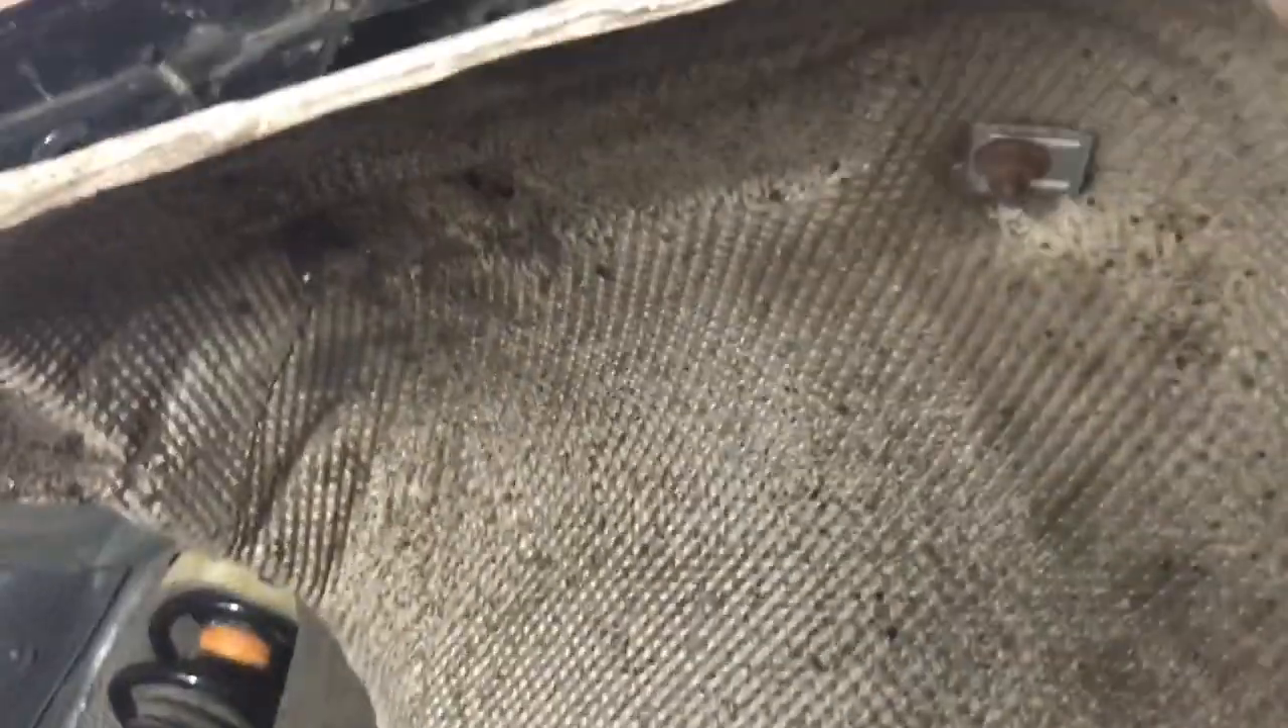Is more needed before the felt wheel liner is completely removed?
Yes.